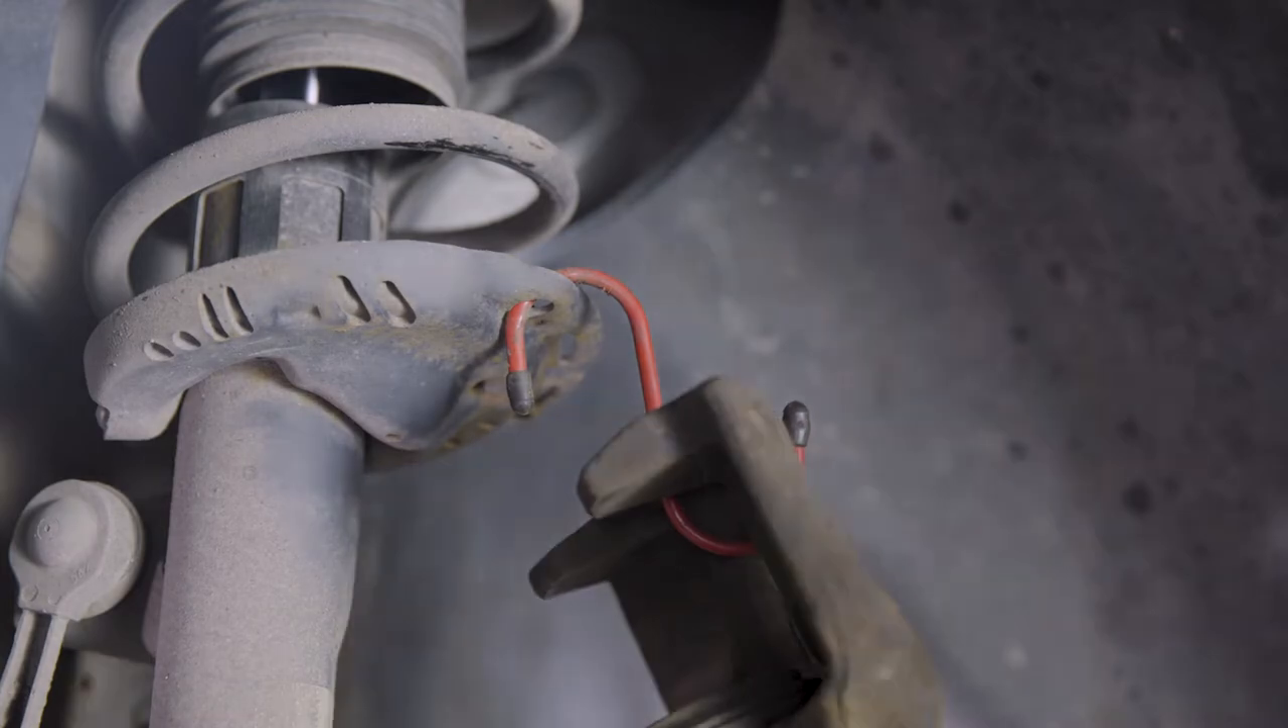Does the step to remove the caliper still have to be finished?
No.